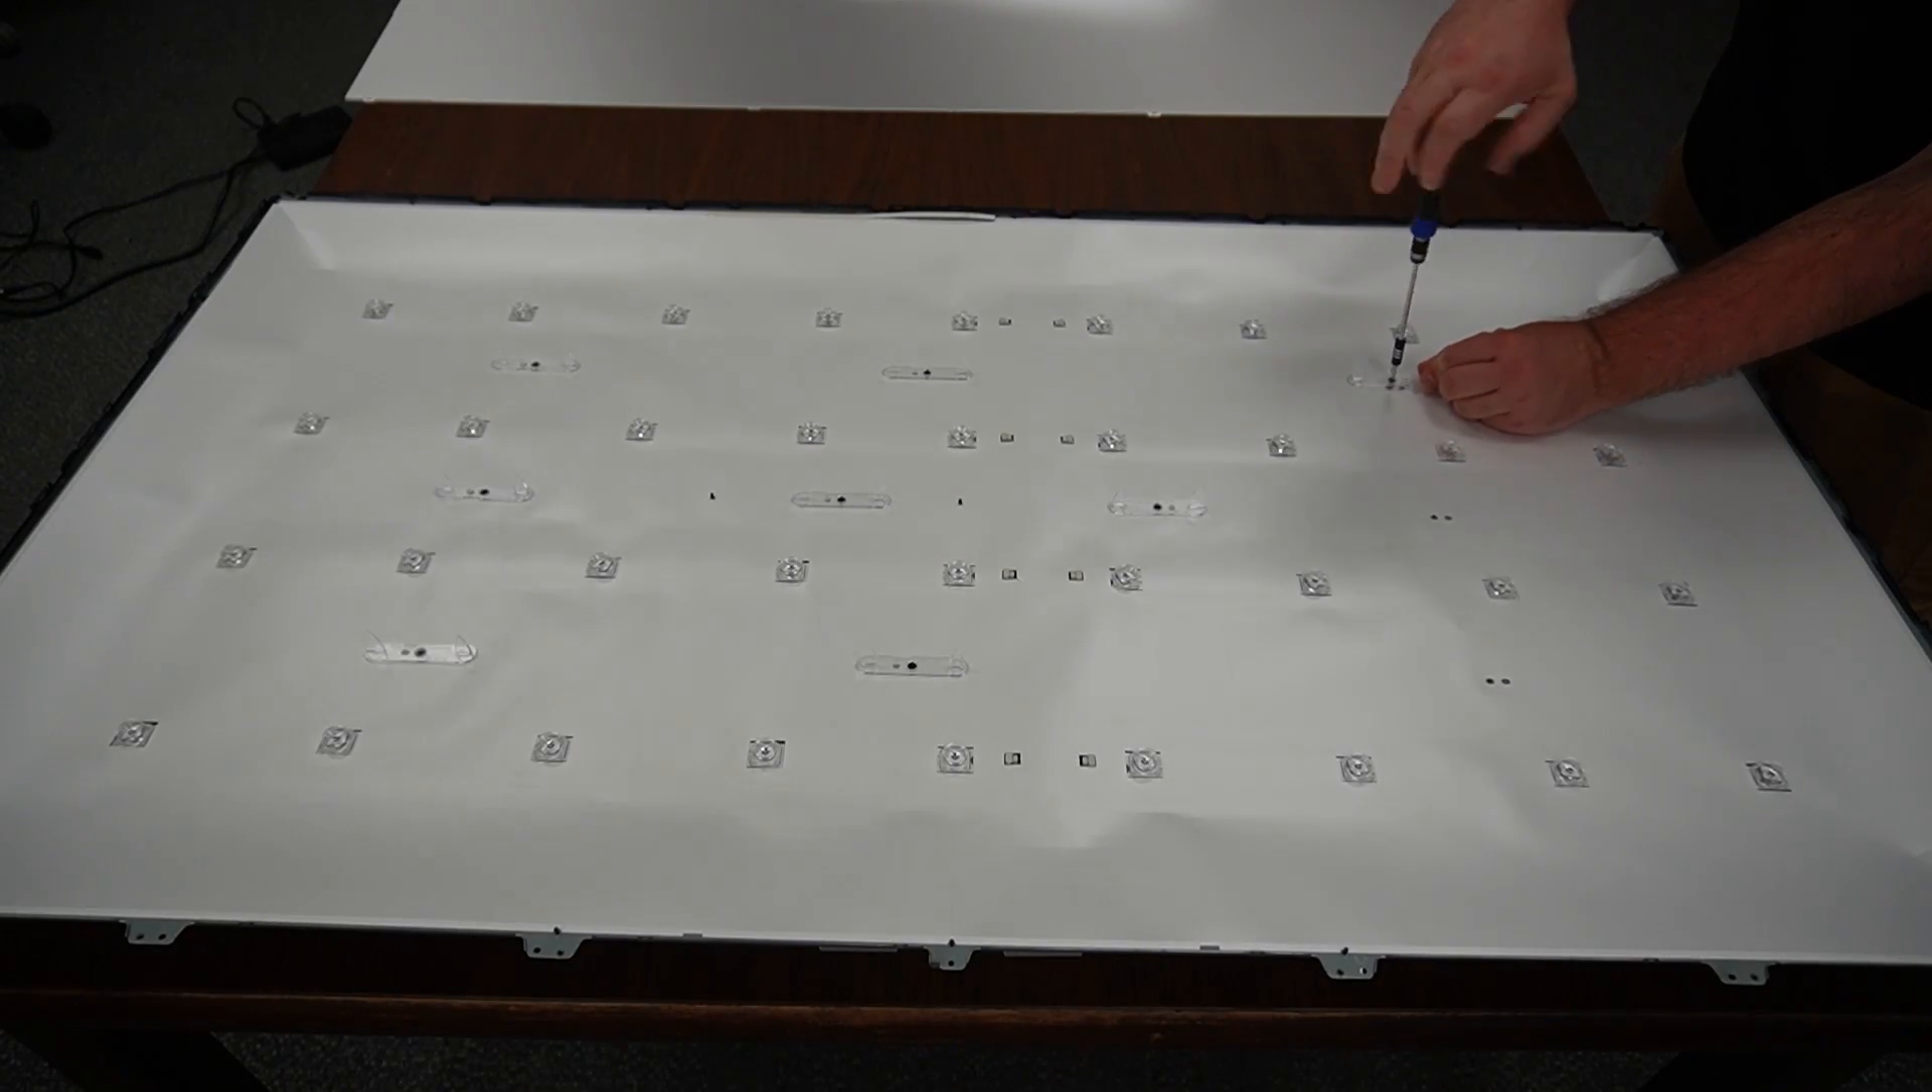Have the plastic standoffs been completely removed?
No.